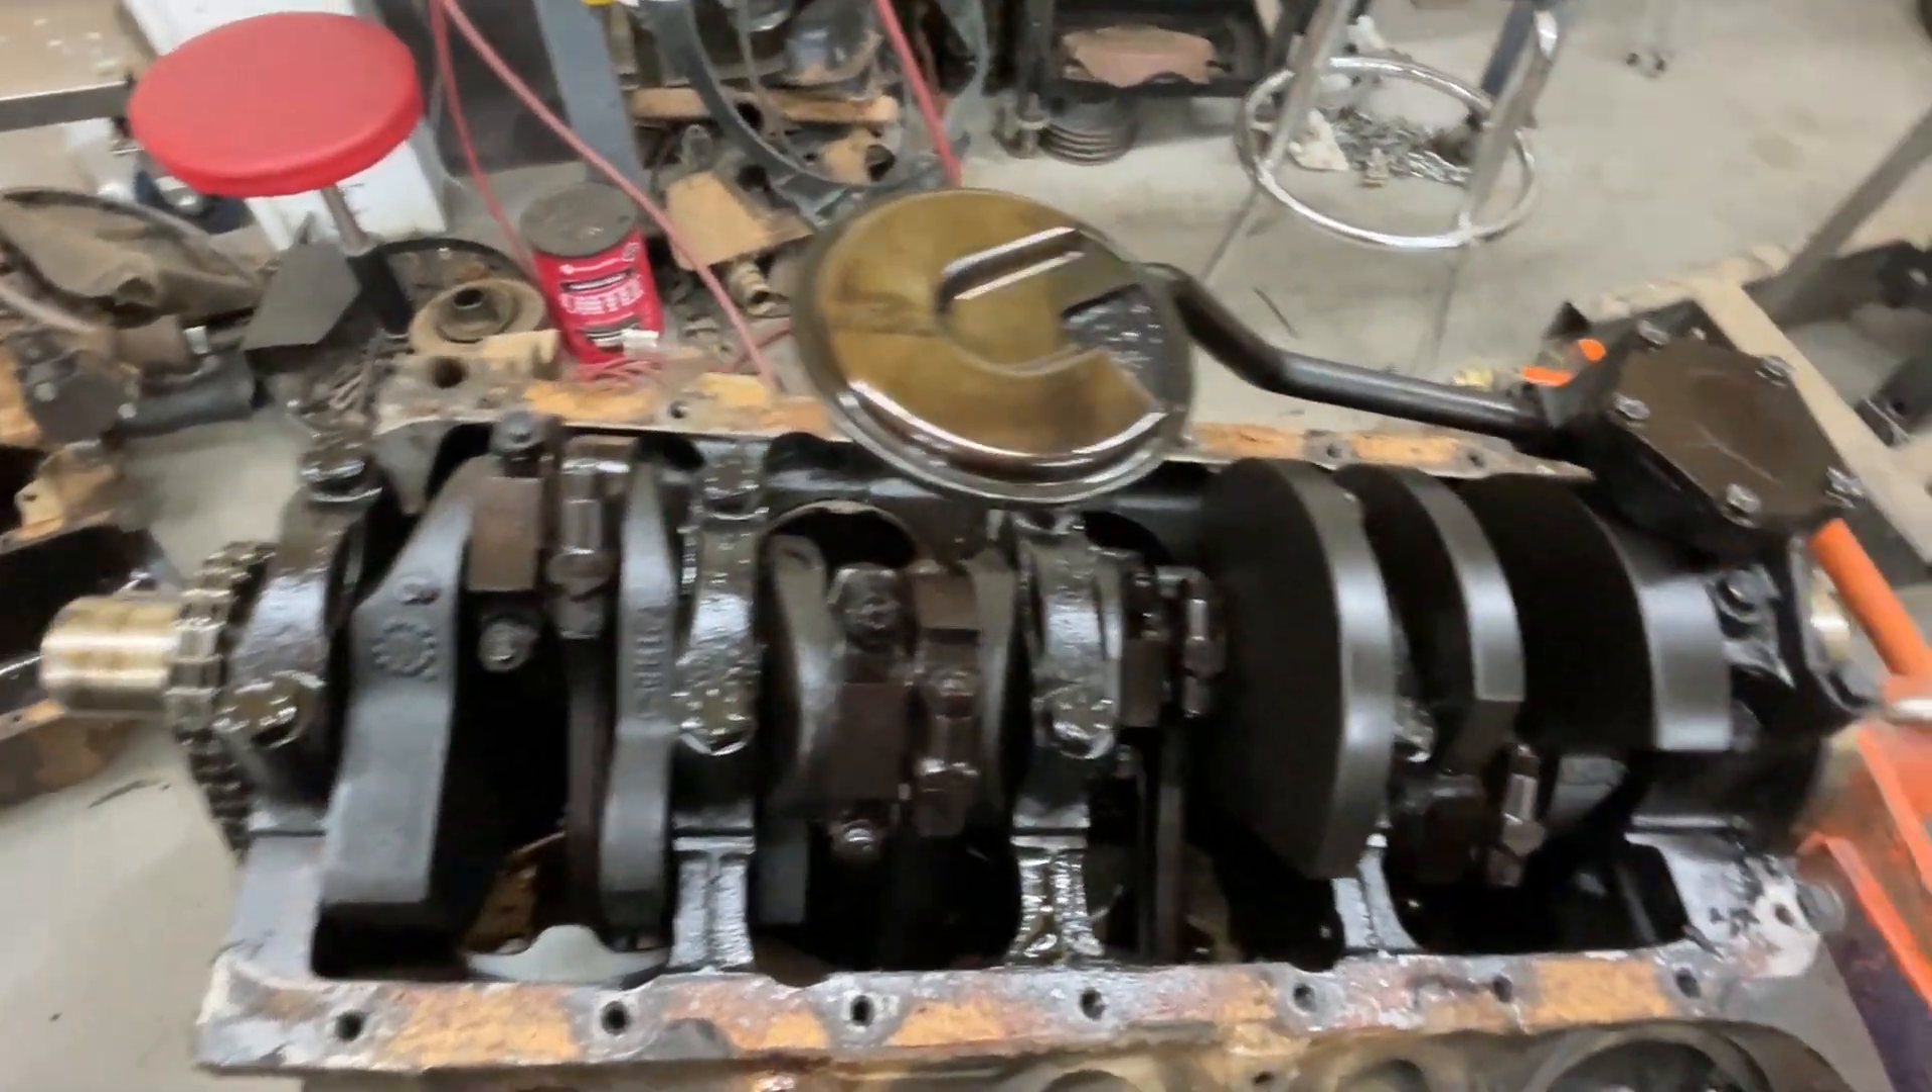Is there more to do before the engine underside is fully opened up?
No.